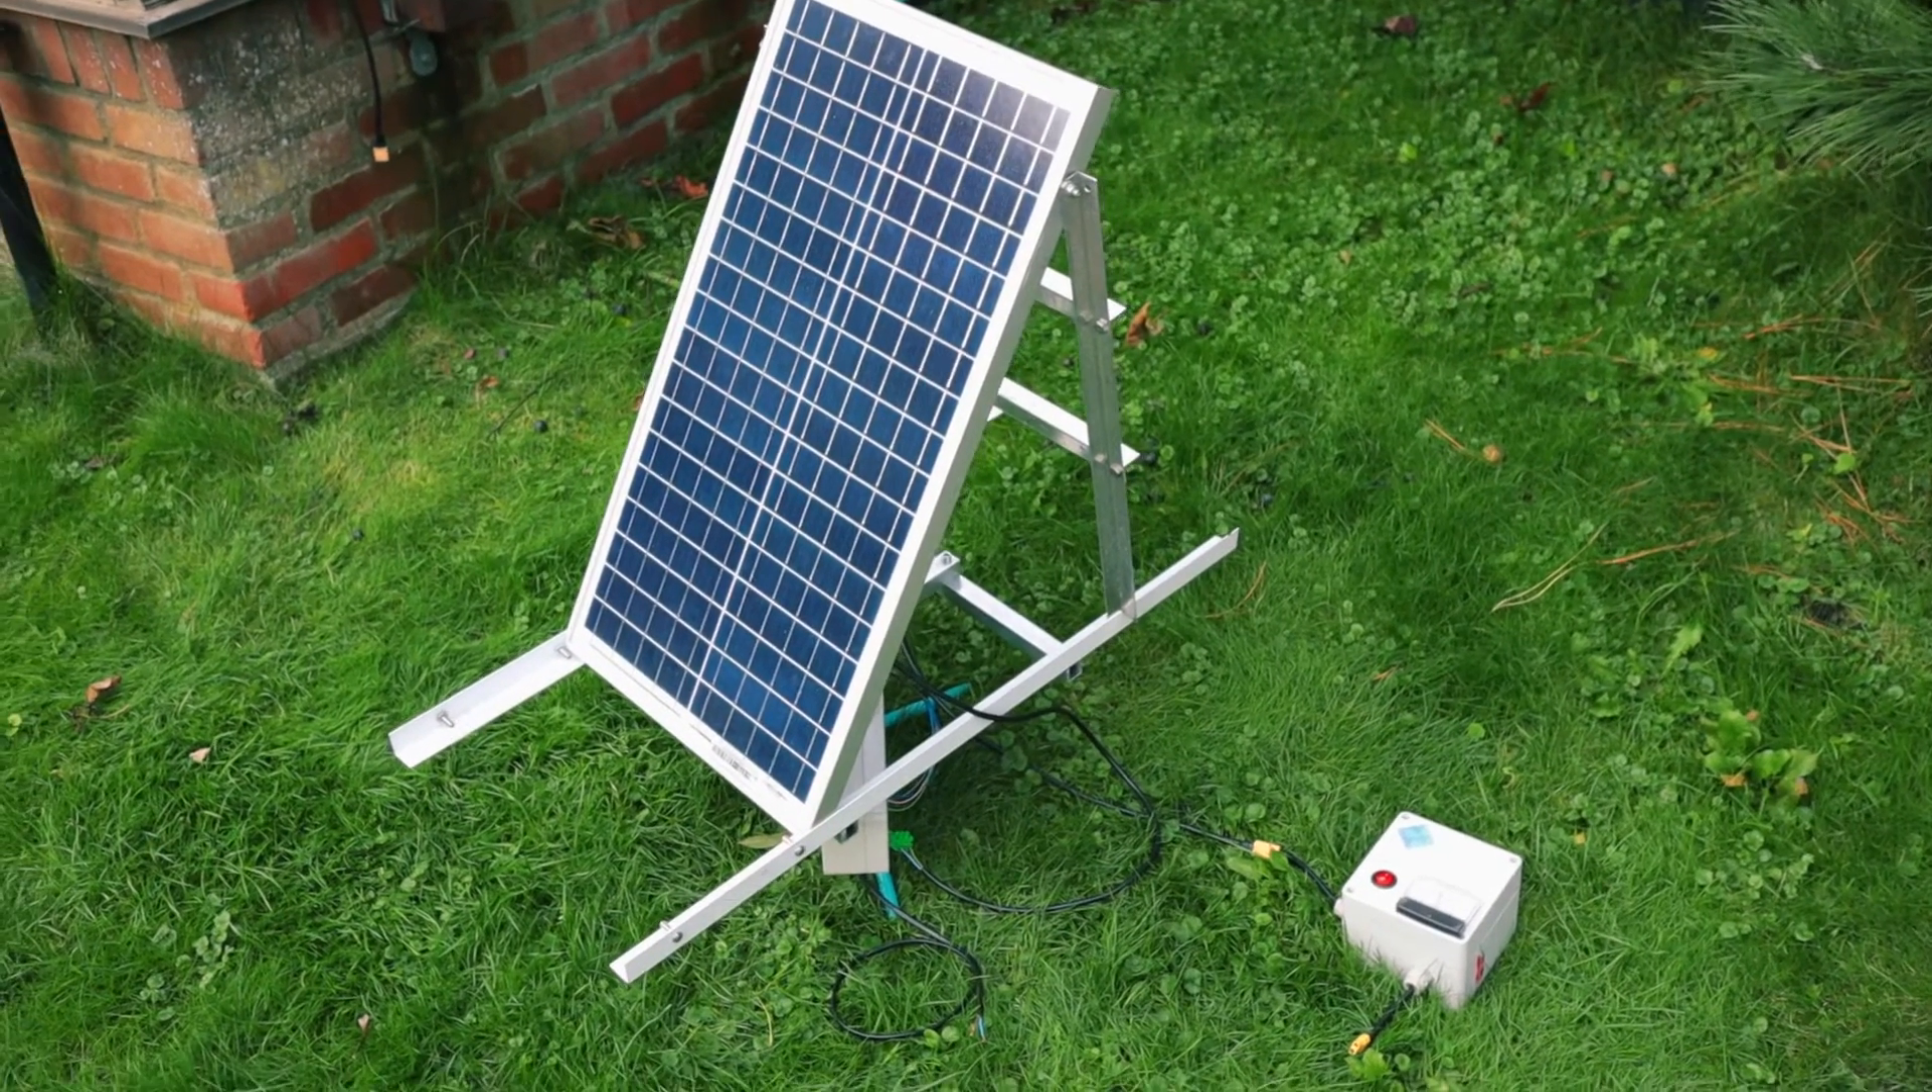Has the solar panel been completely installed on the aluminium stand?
Yes.